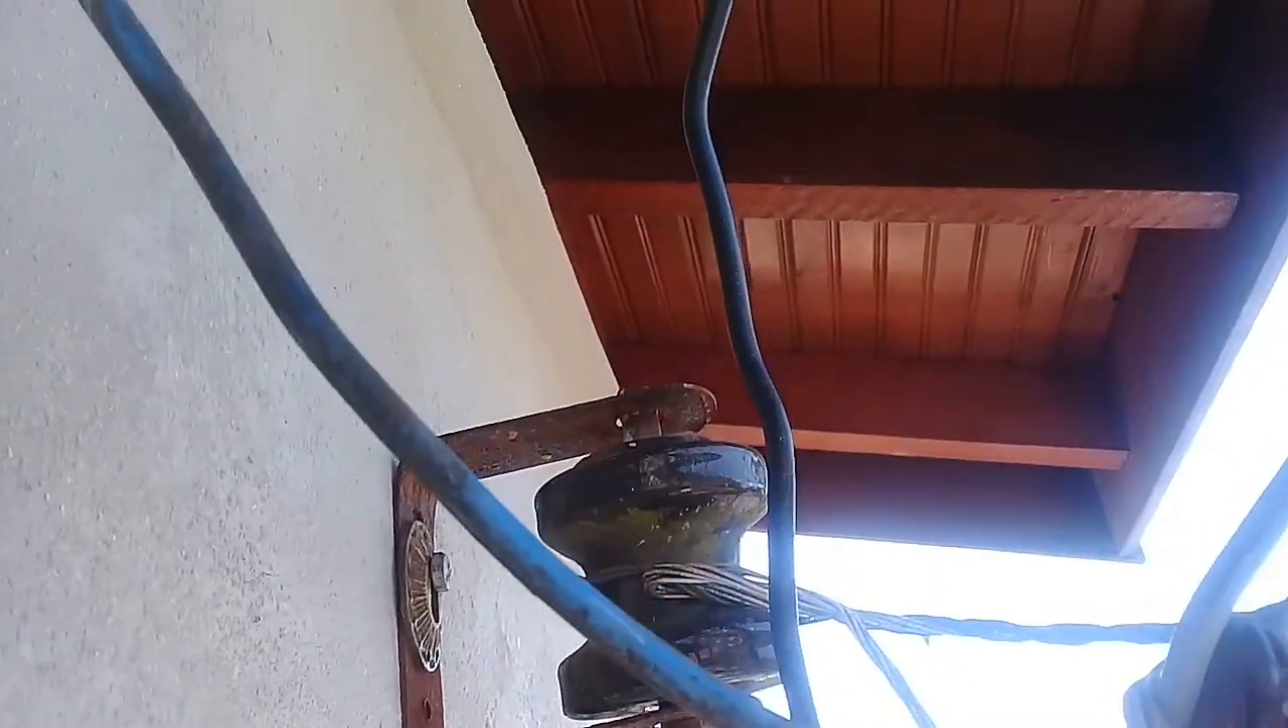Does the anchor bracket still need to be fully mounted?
No.